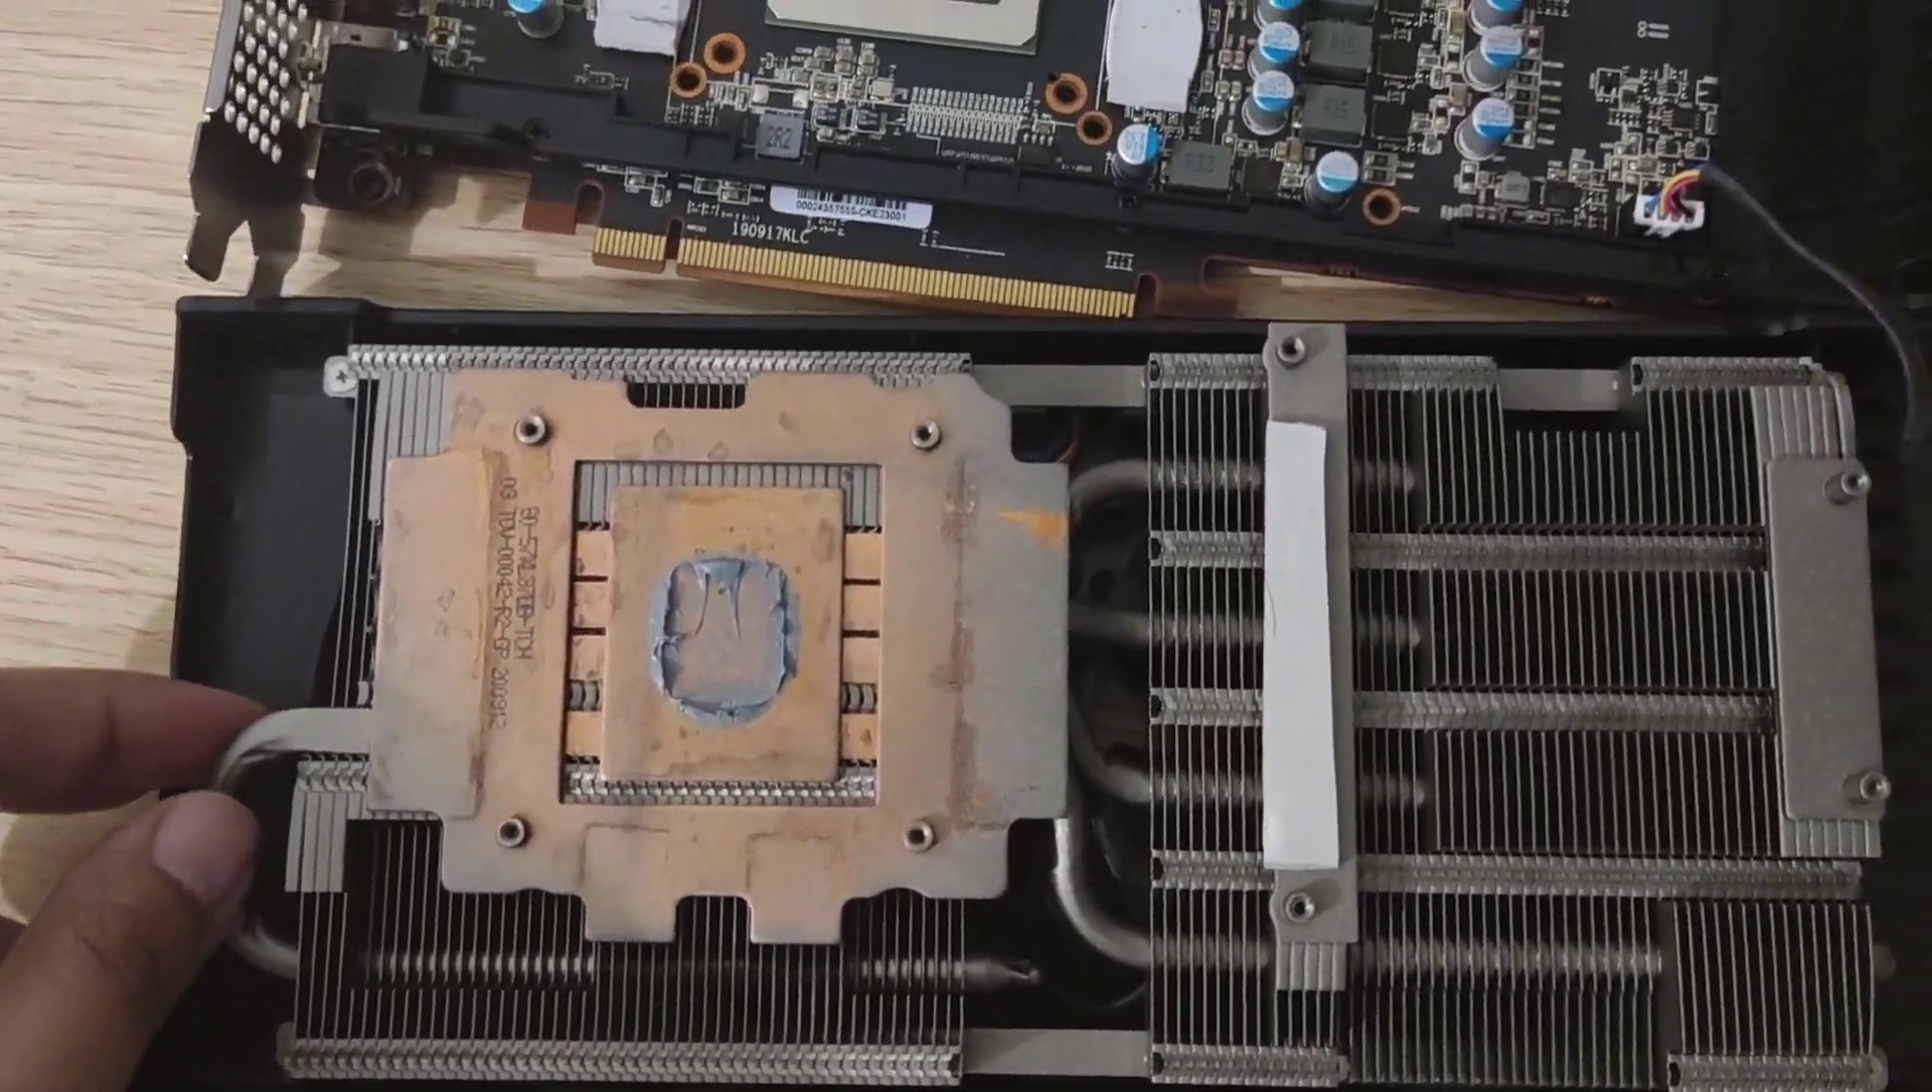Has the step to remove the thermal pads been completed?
No.